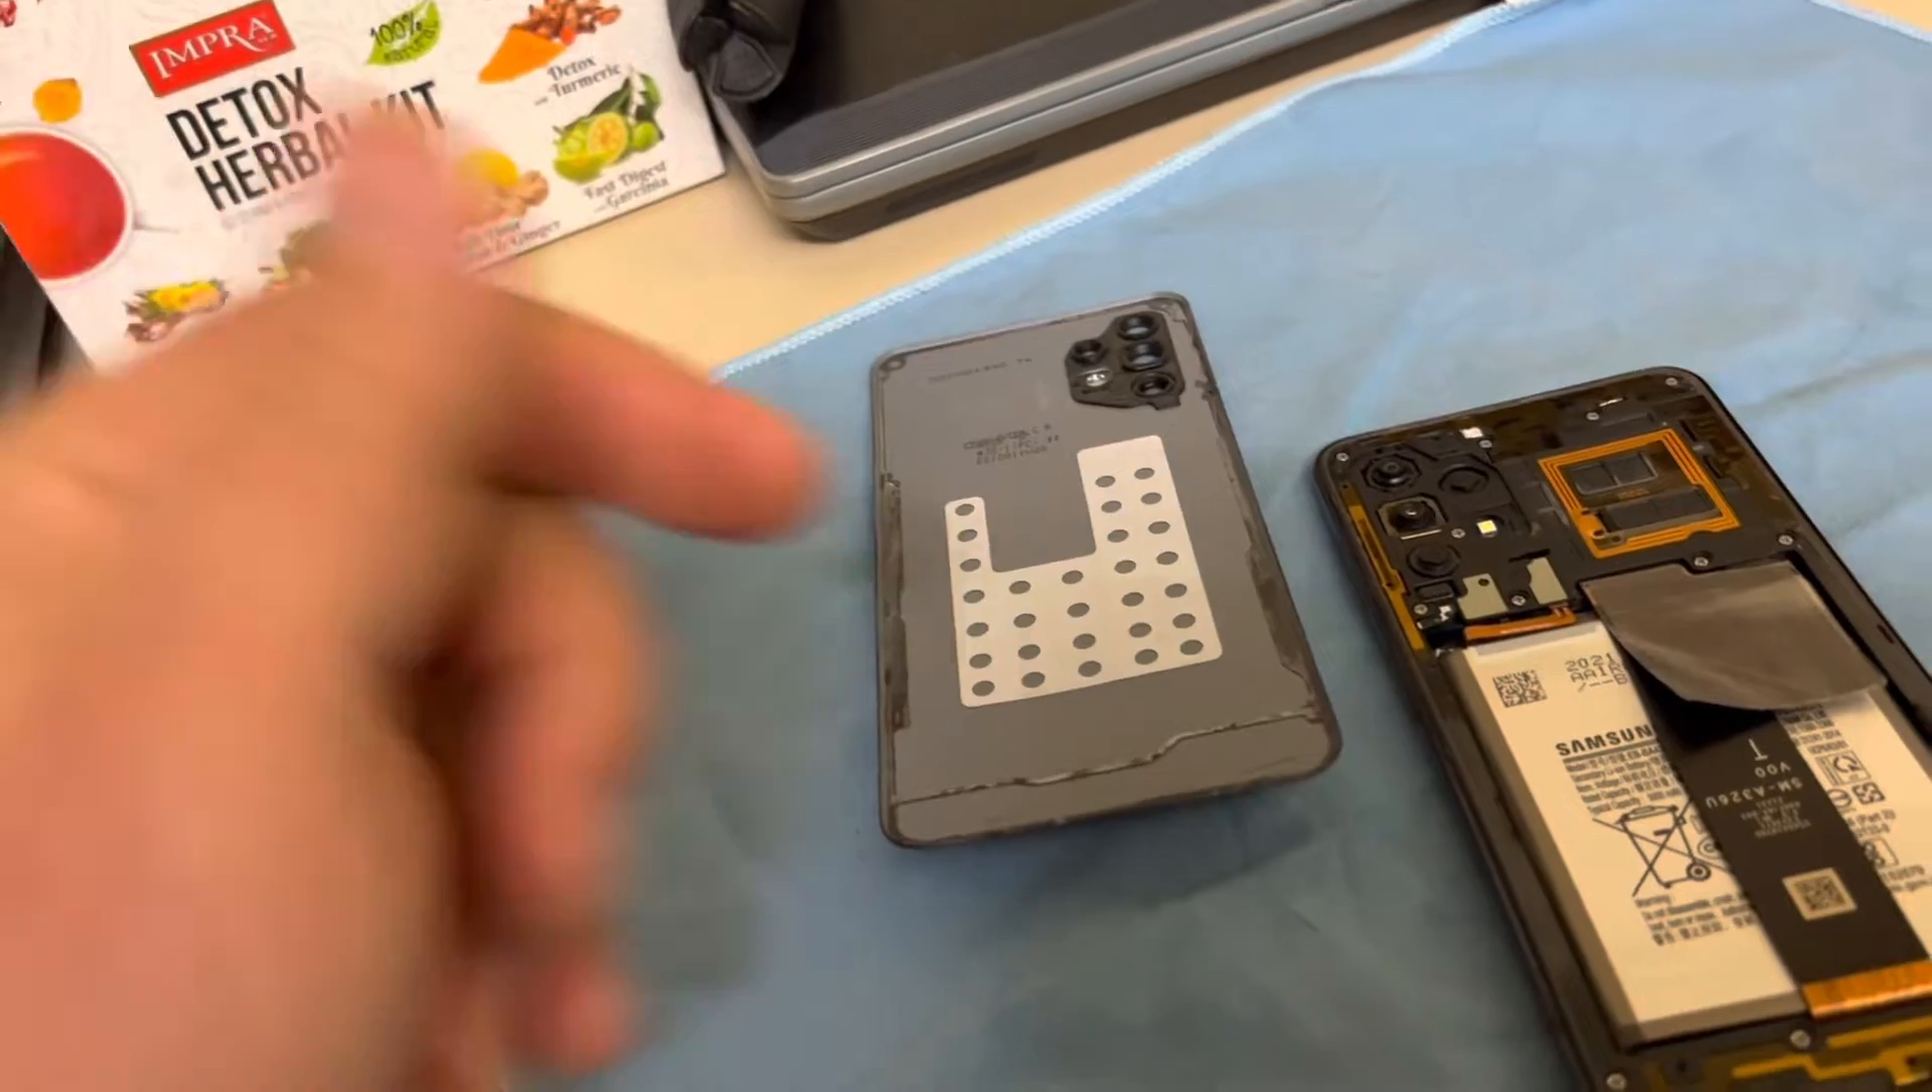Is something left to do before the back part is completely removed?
No.